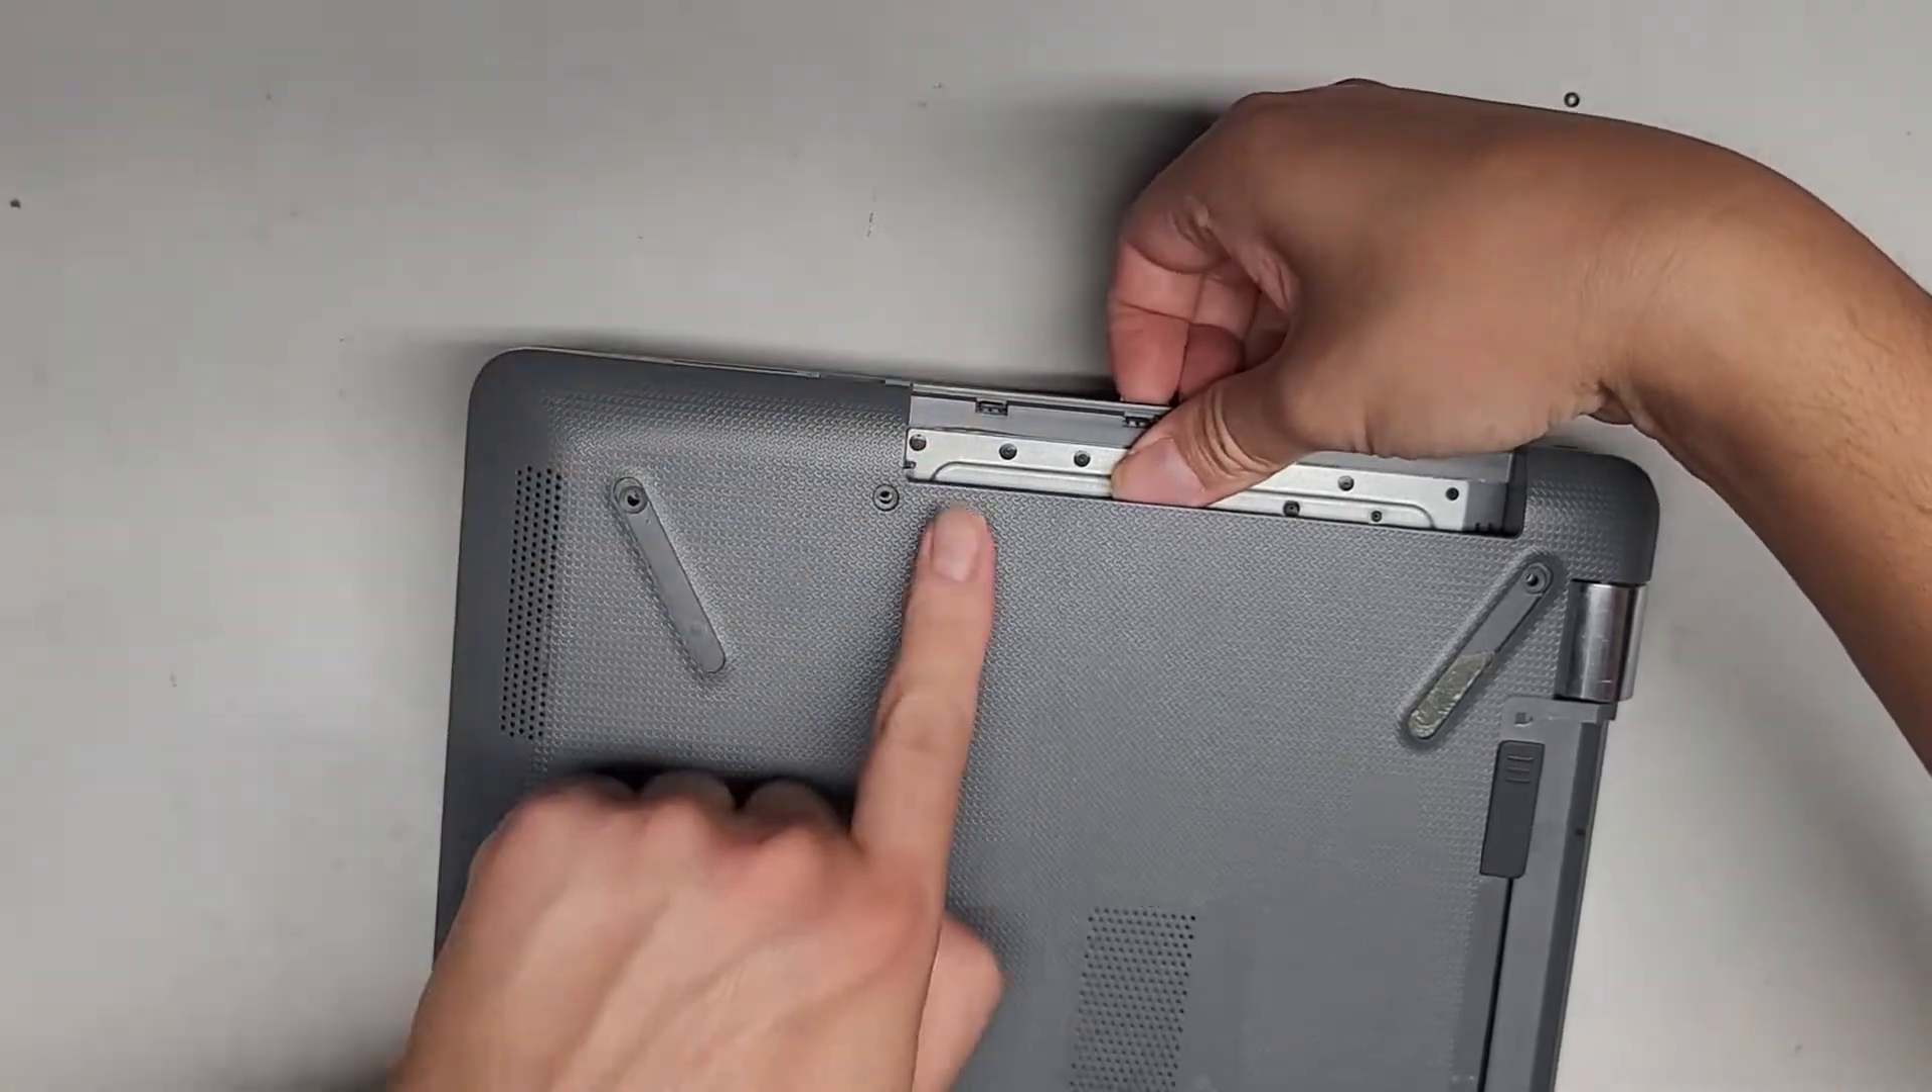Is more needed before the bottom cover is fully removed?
Yes.